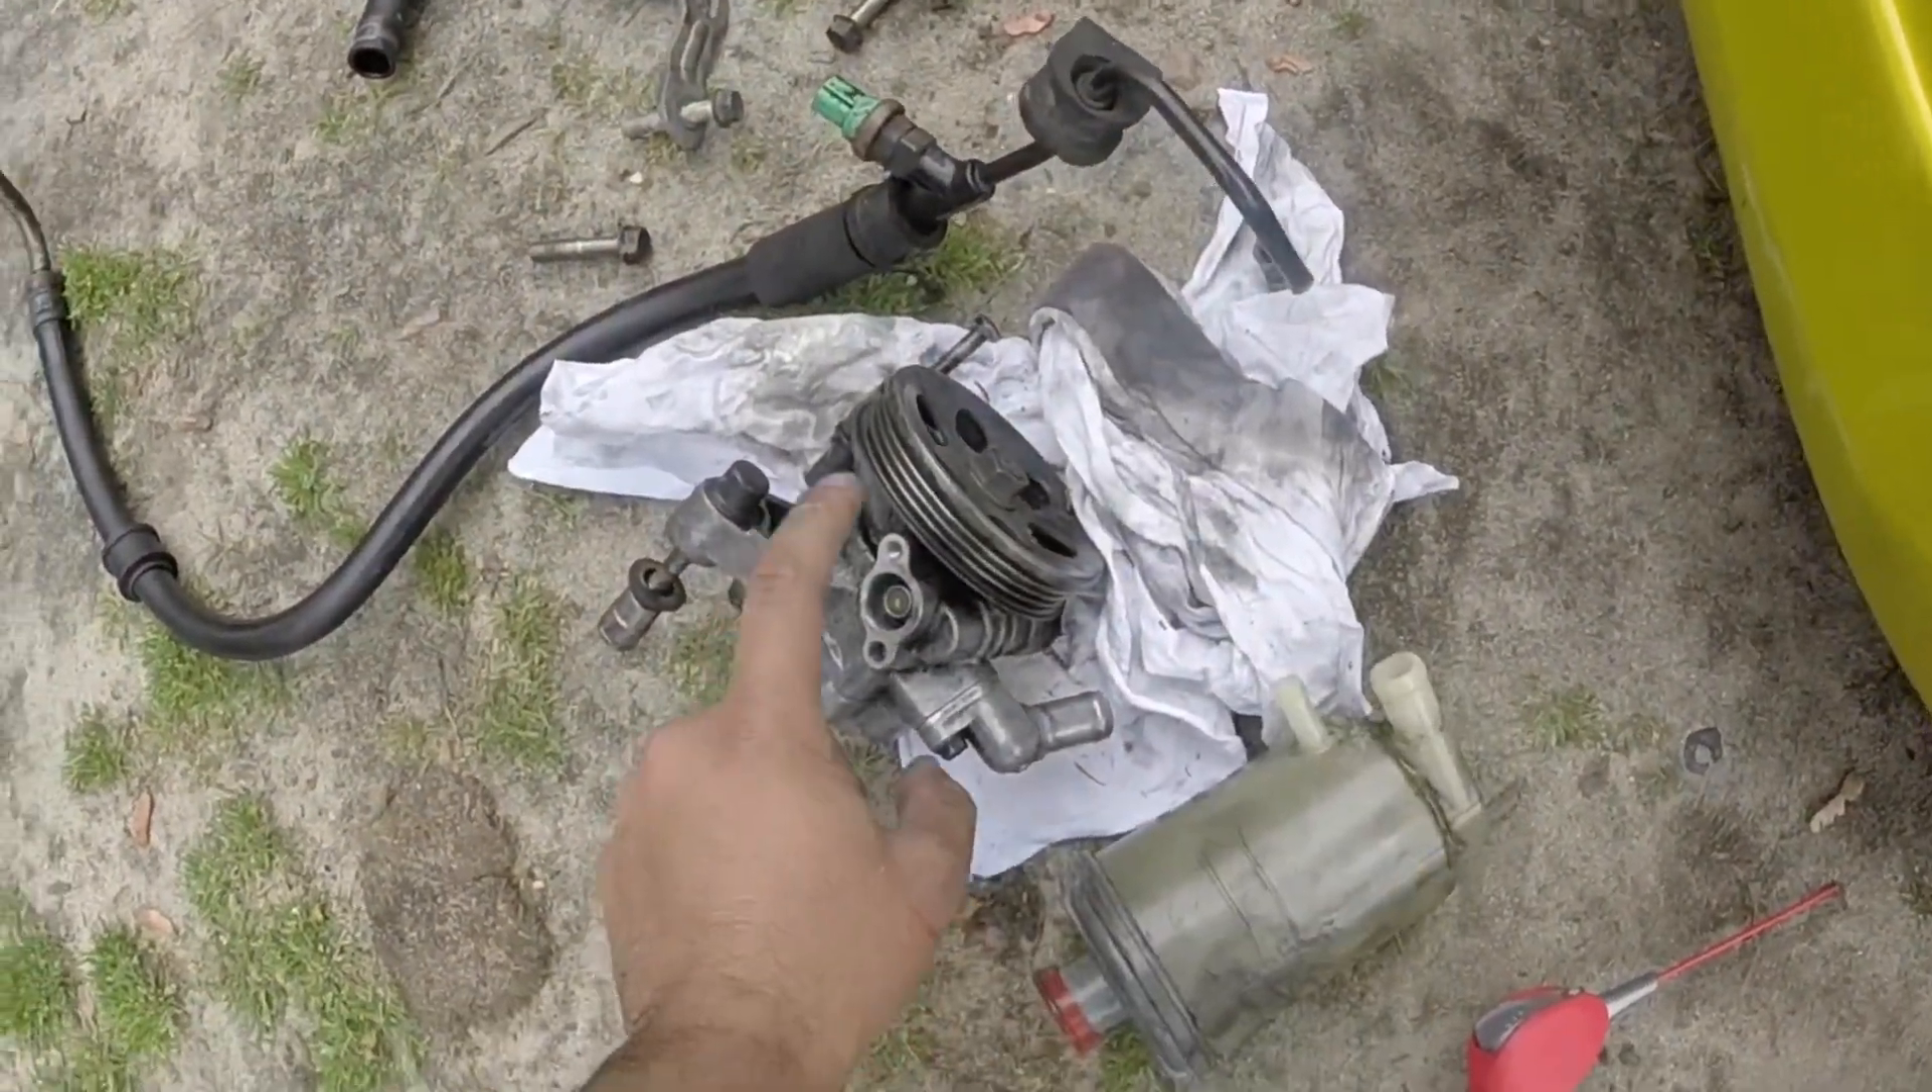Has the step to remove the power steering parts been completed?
Yes.